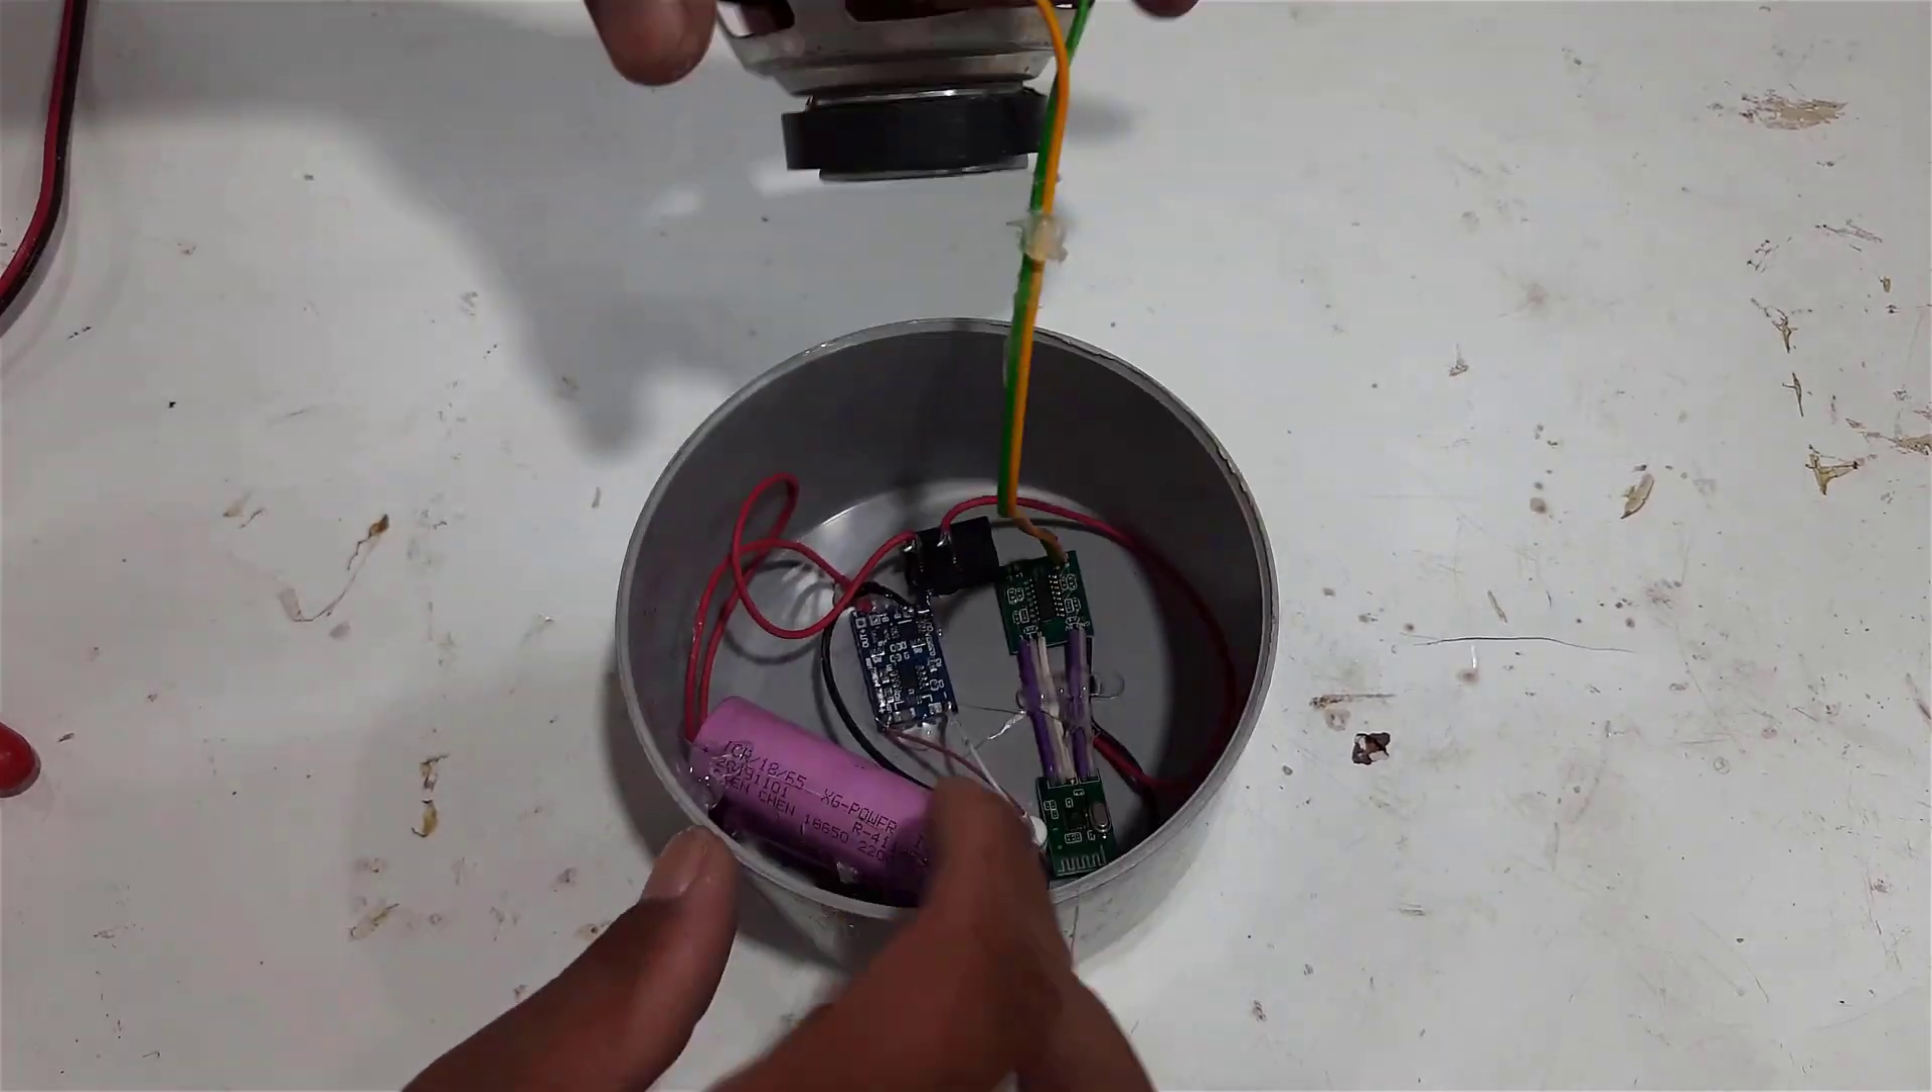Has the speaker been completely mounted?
No.